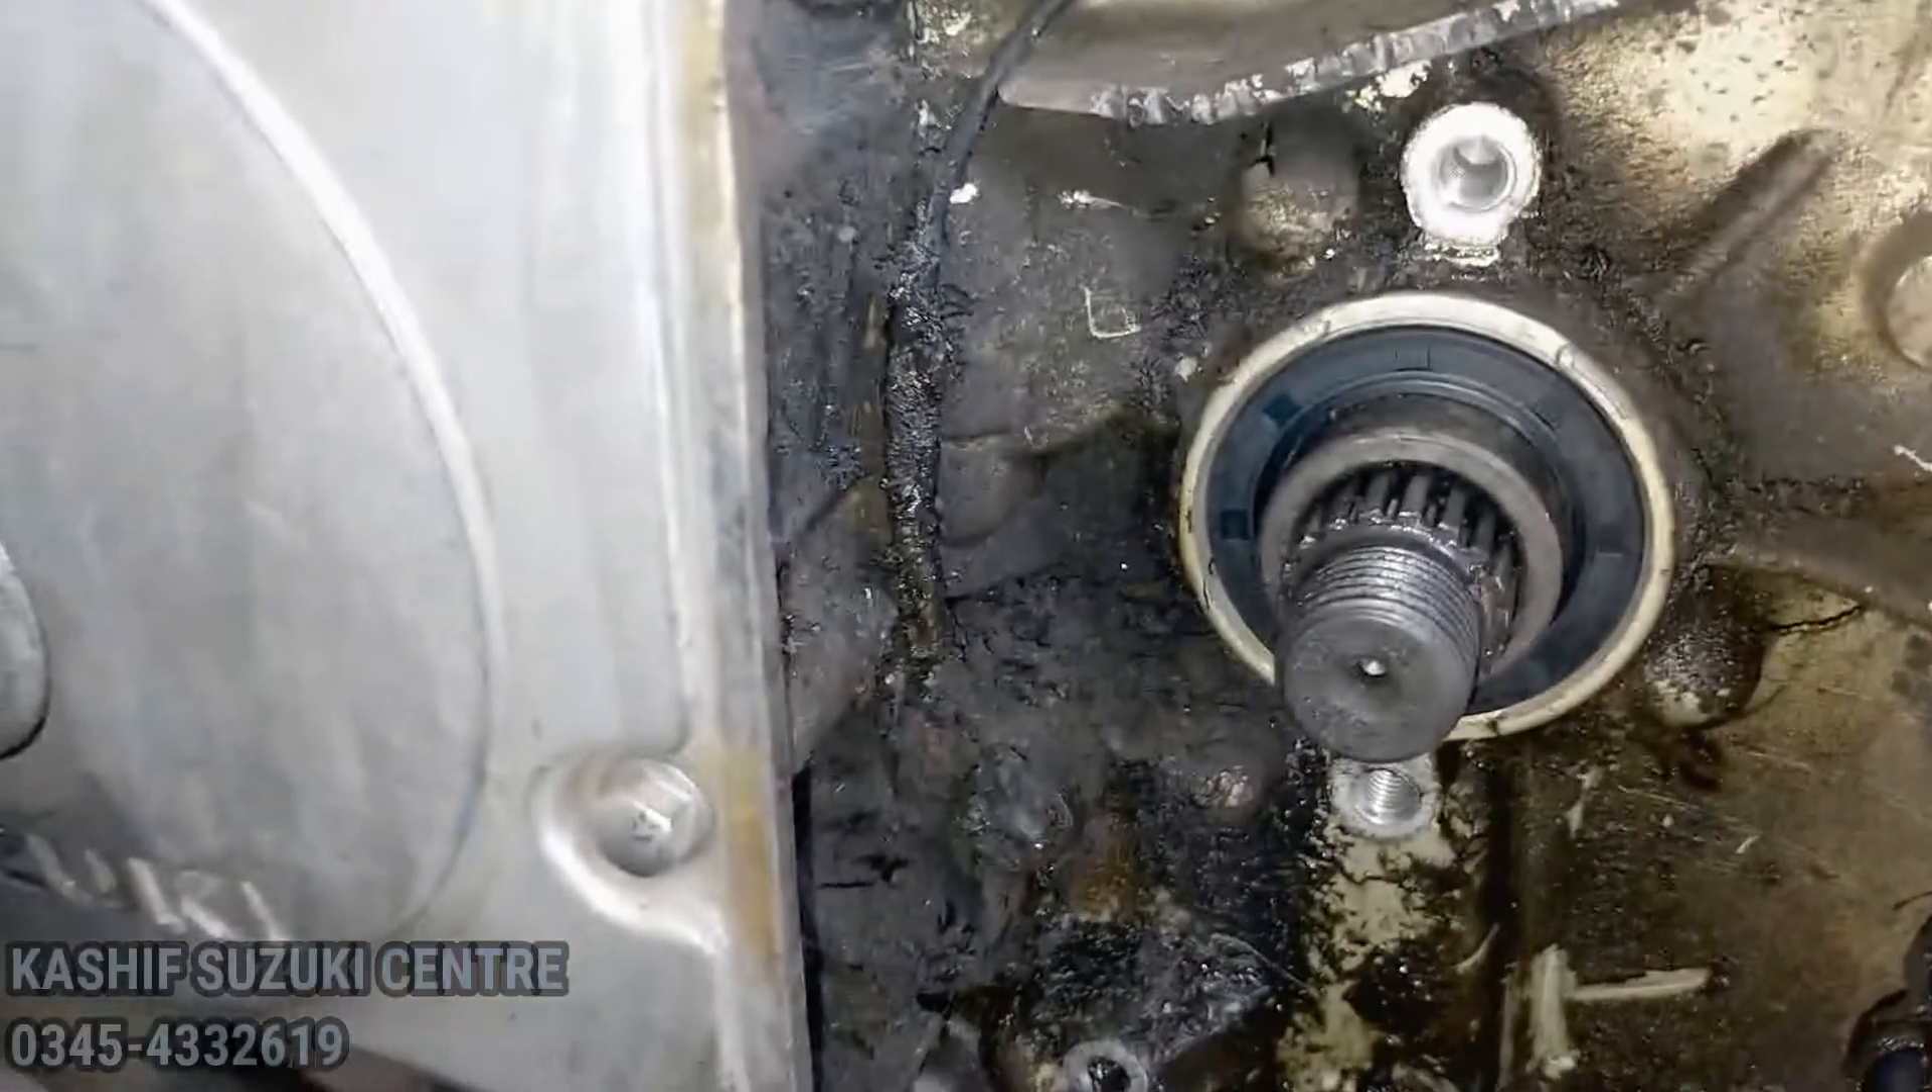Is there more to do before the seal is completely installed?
No.